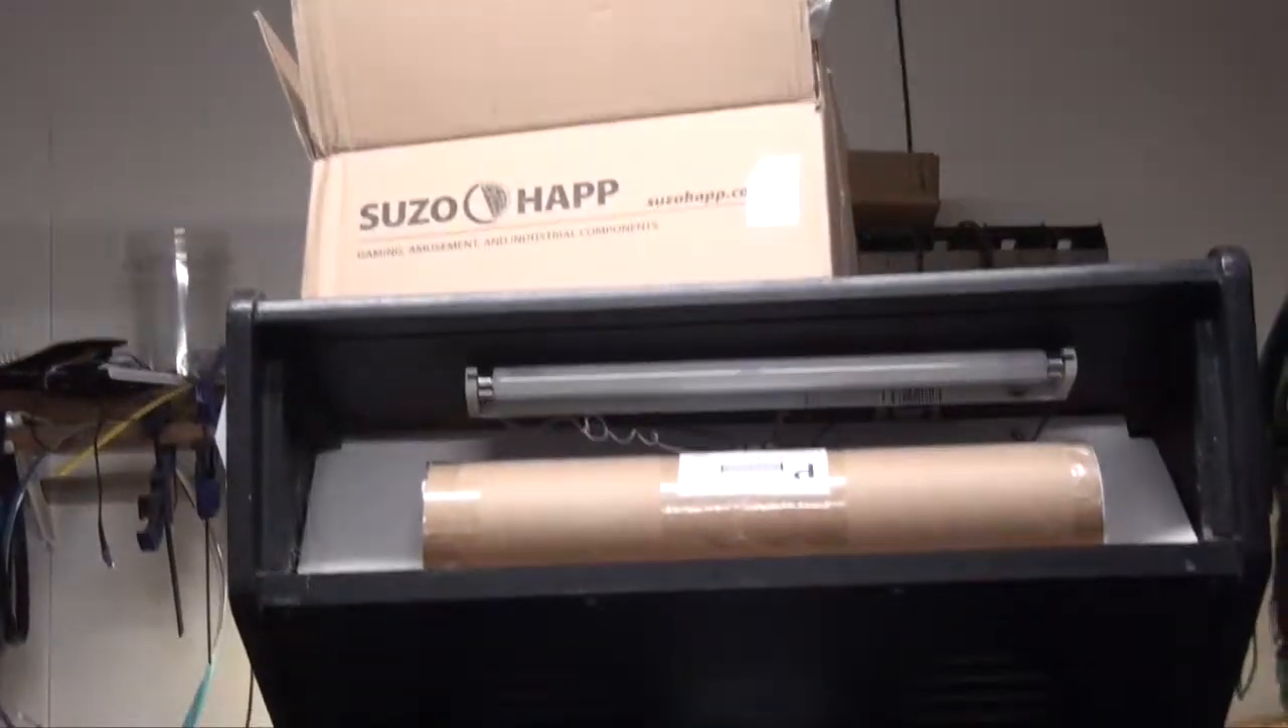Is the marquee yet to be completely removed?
No.